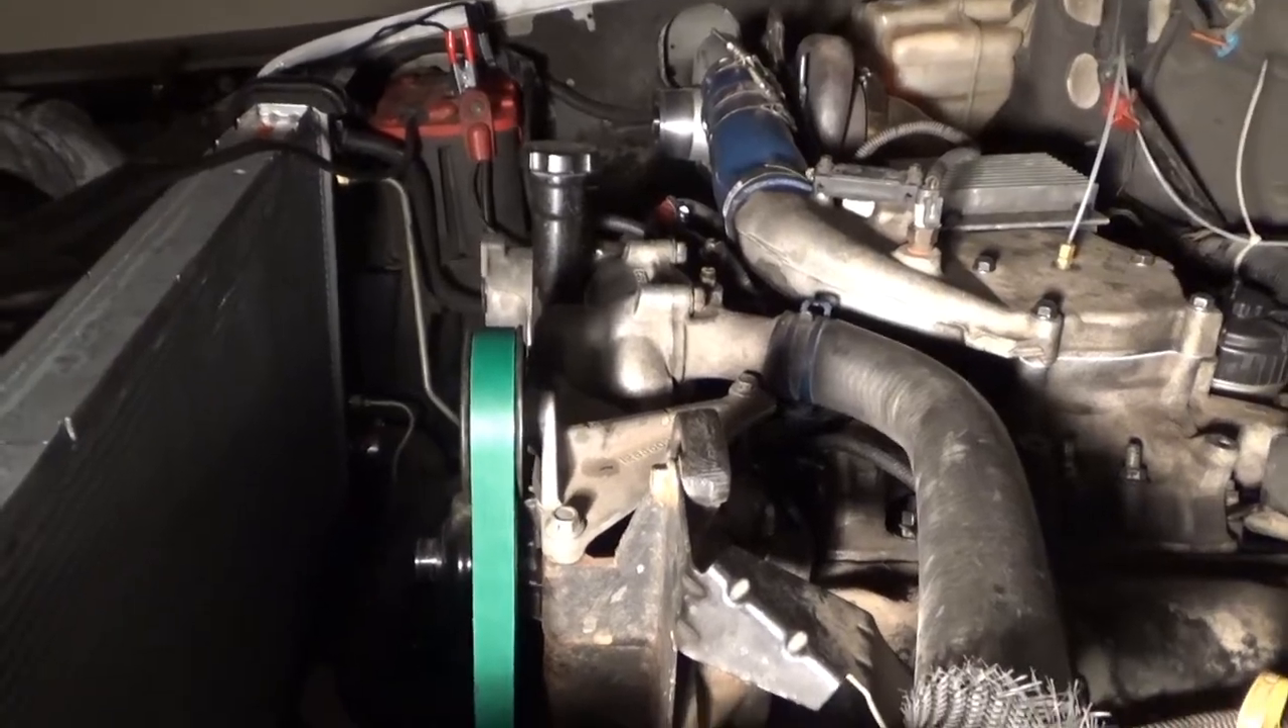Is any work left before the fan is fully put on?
Yes.